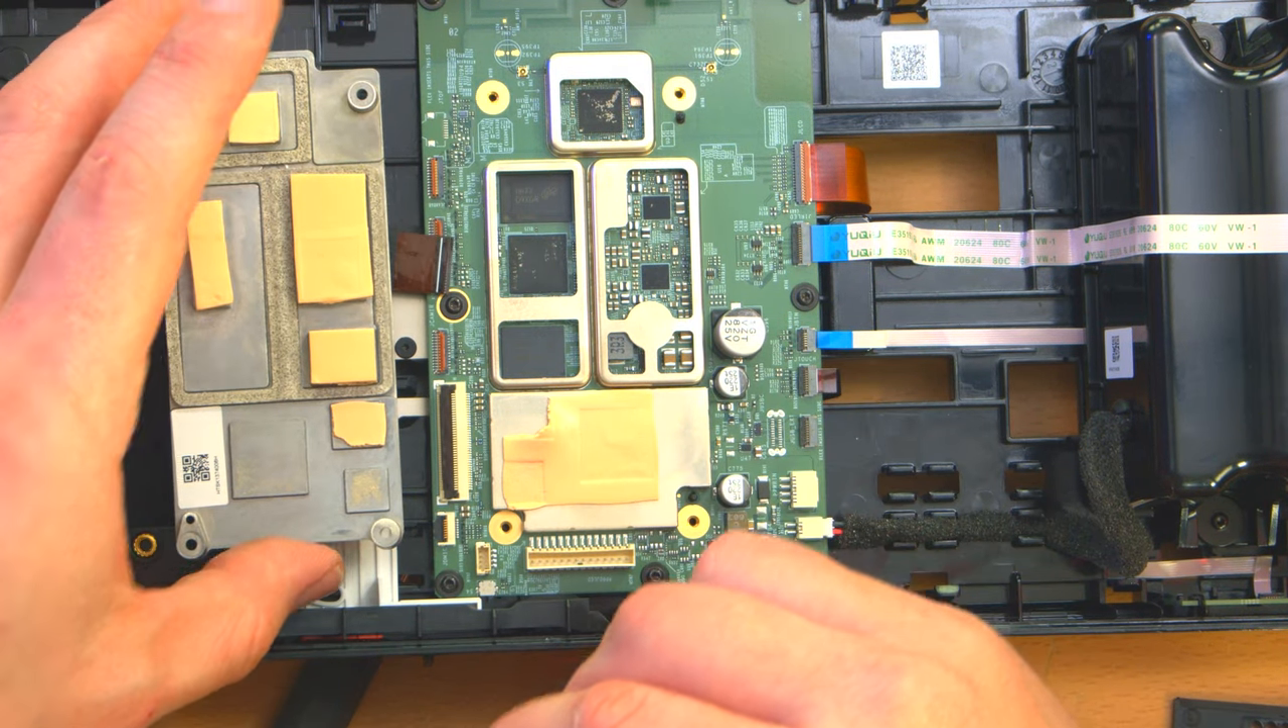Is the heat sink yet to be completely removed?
No.